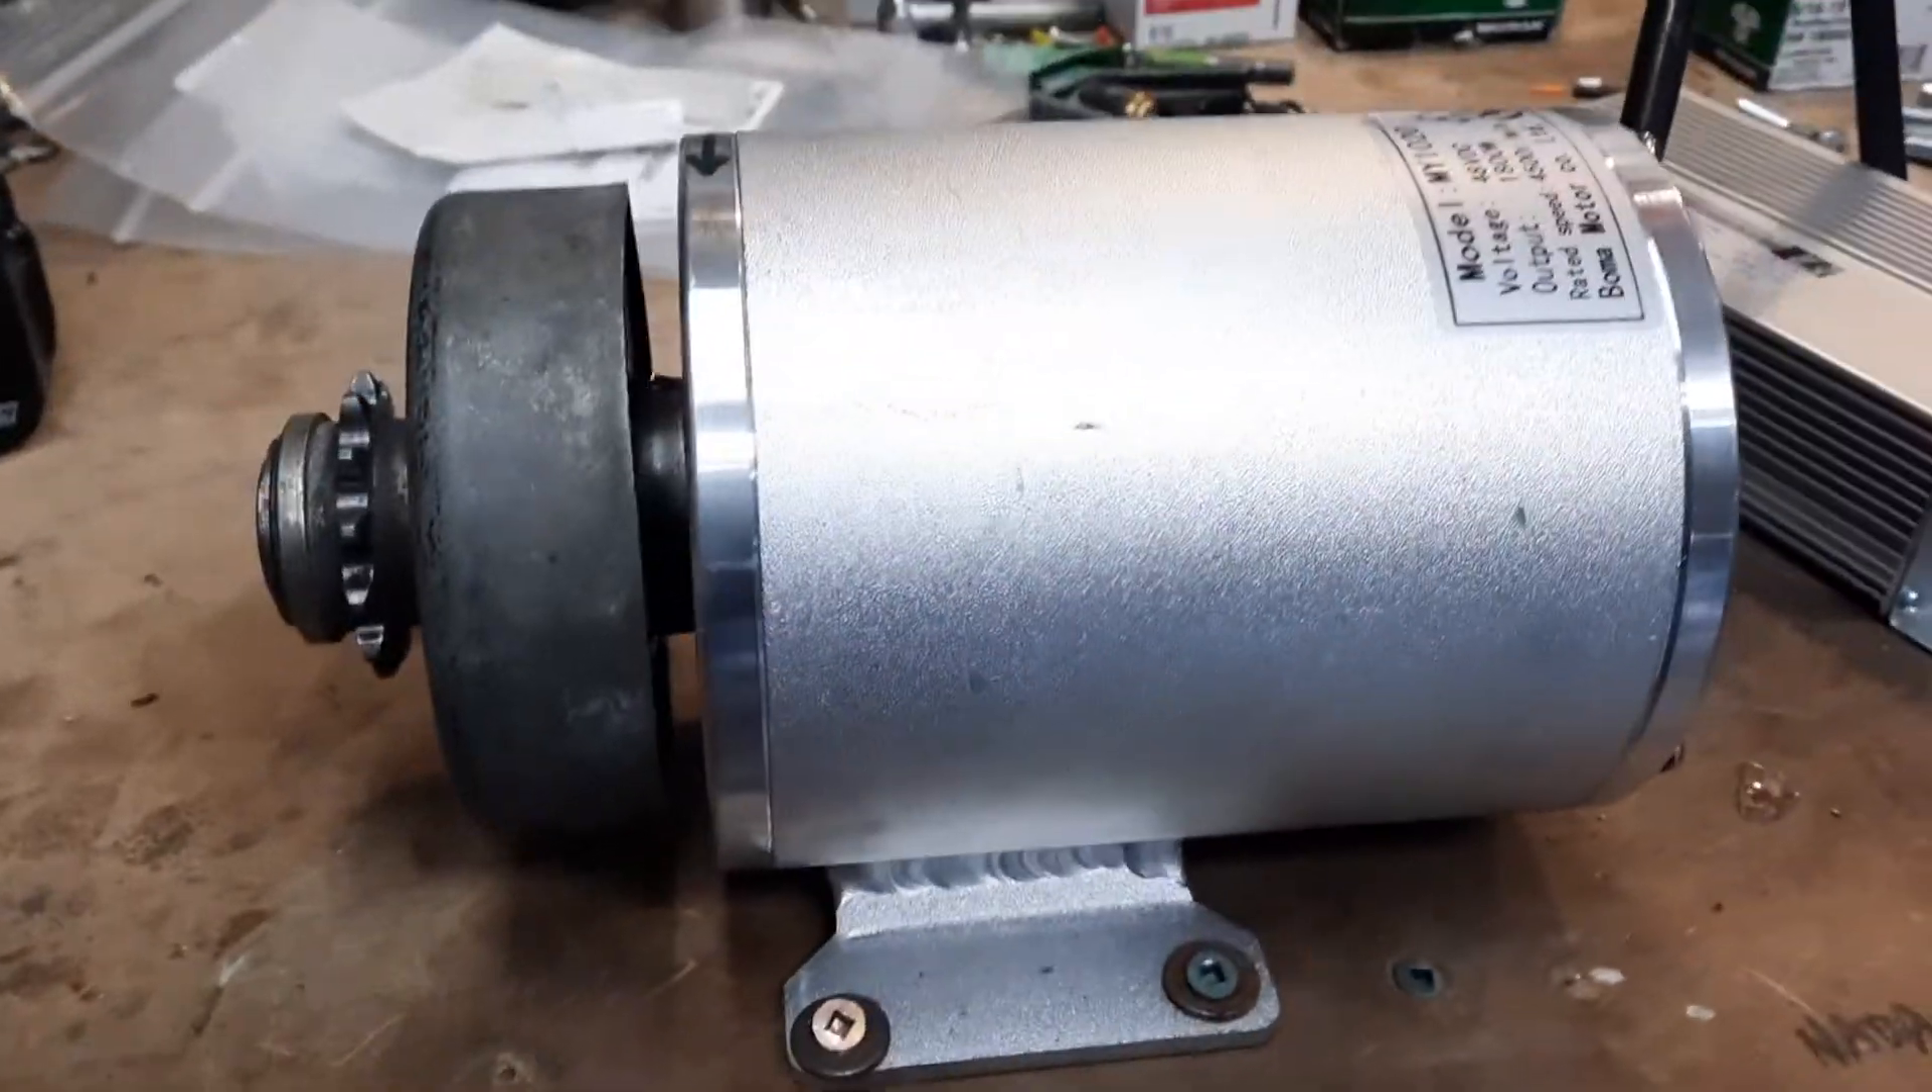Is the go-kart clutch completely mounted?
Yes.